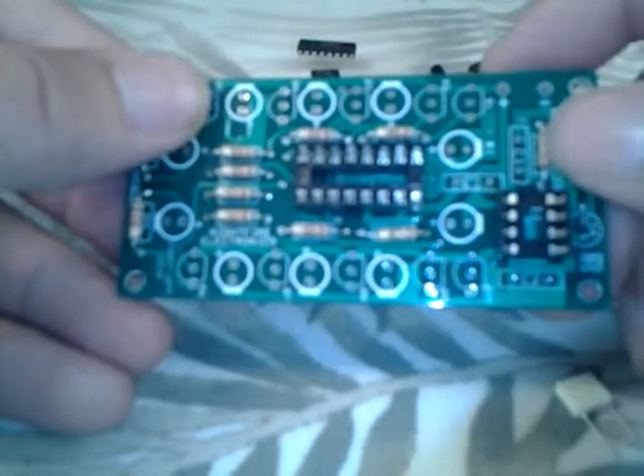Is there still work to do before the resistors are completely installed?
No.